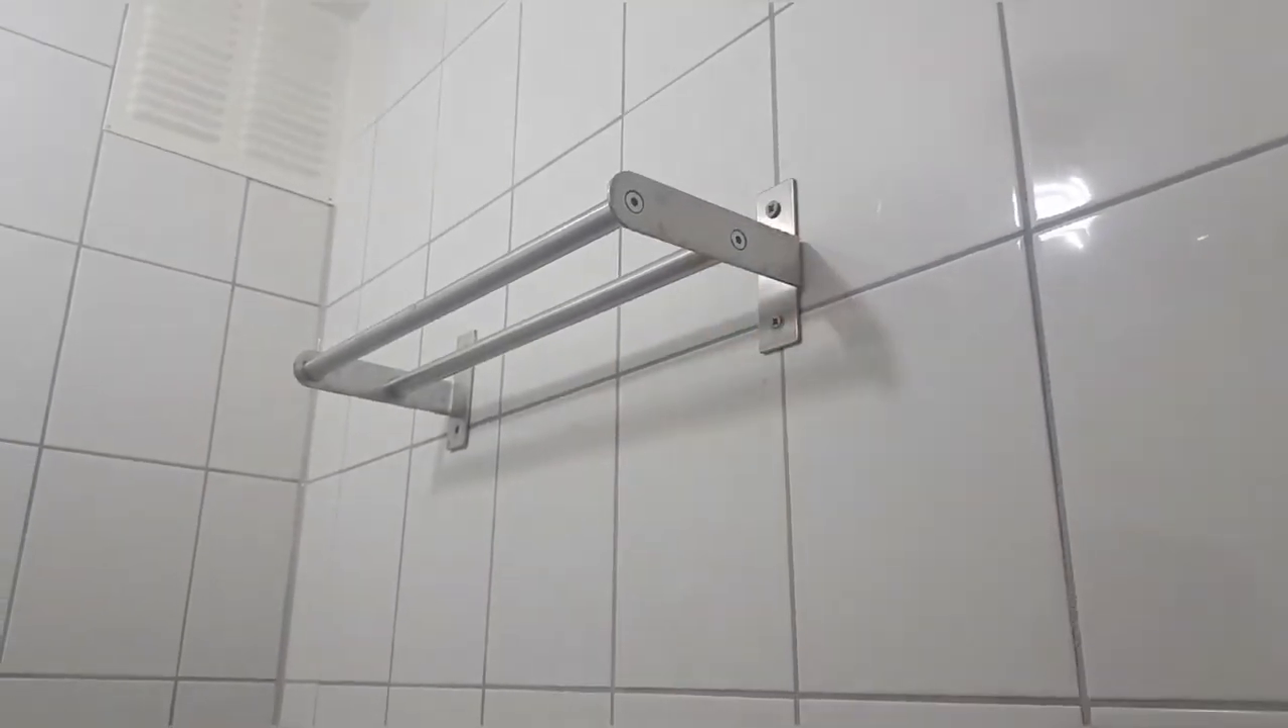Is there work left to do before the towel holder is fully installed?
No.